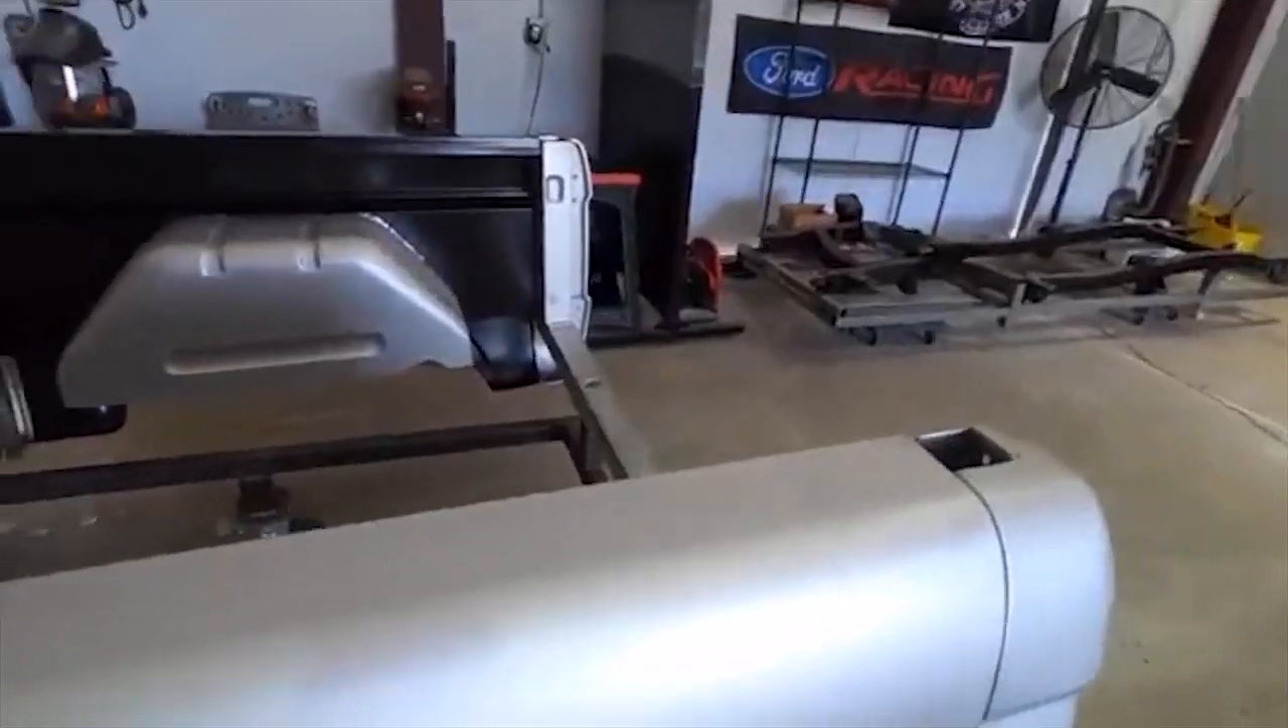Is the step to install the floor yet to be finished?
Yes.